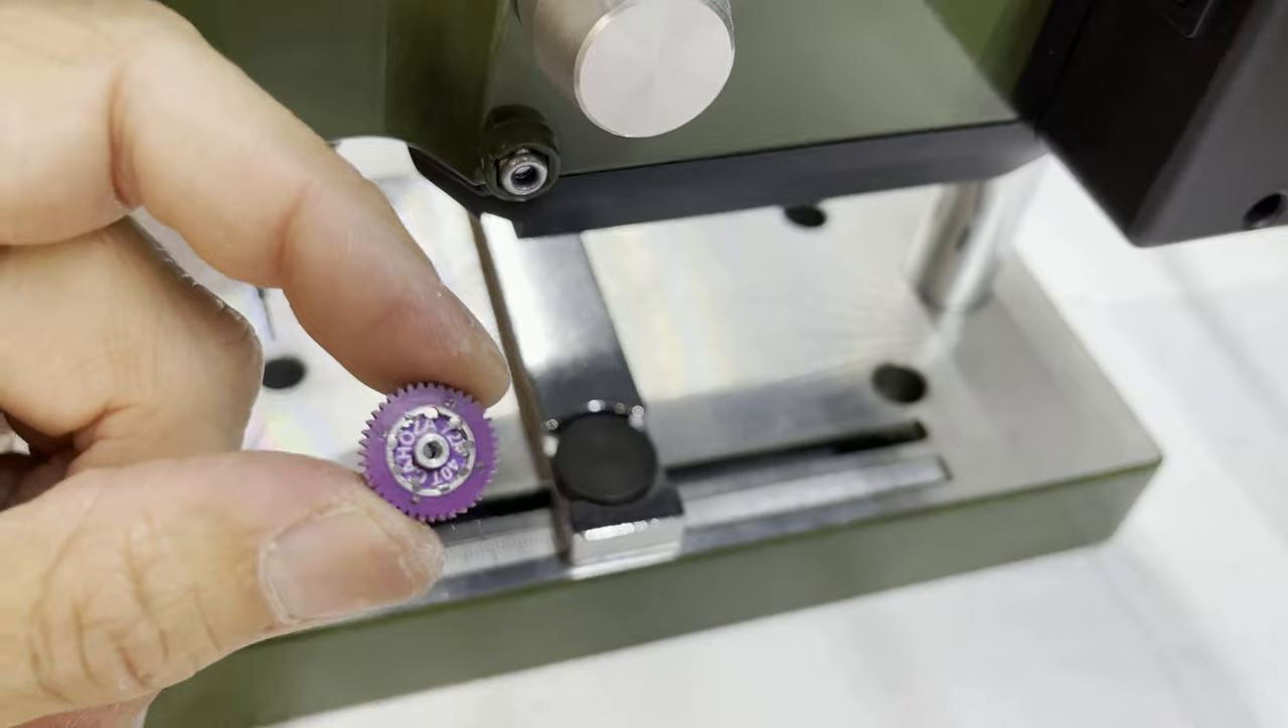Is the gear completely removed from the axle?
Yes.